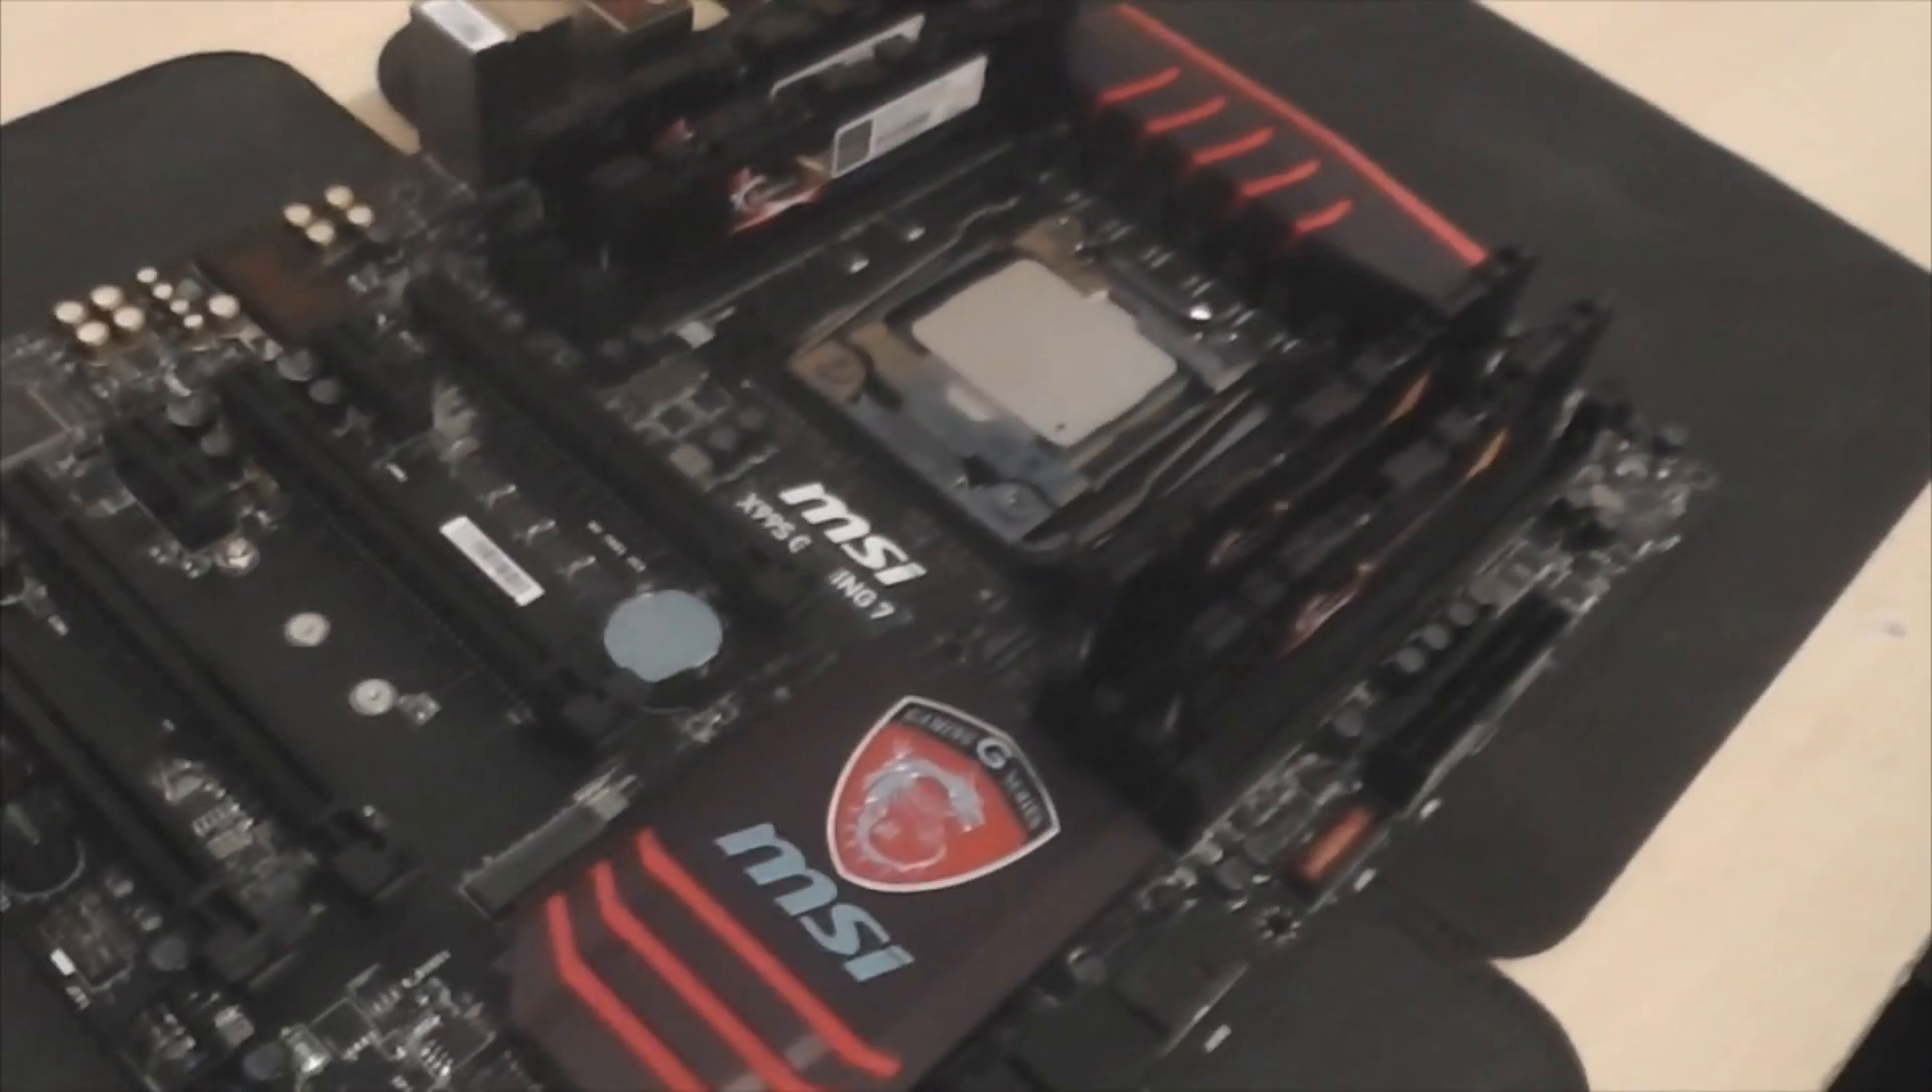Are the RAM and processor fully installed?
Yes.